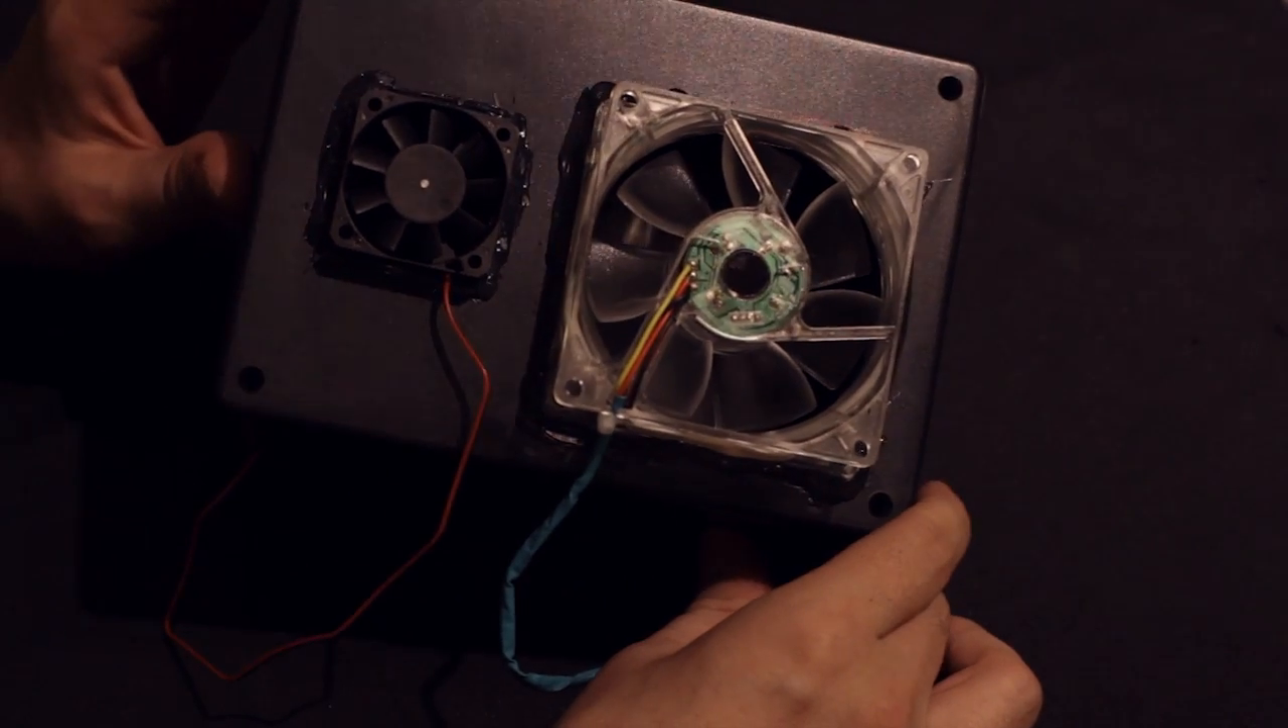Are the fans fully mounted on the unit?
Yes.